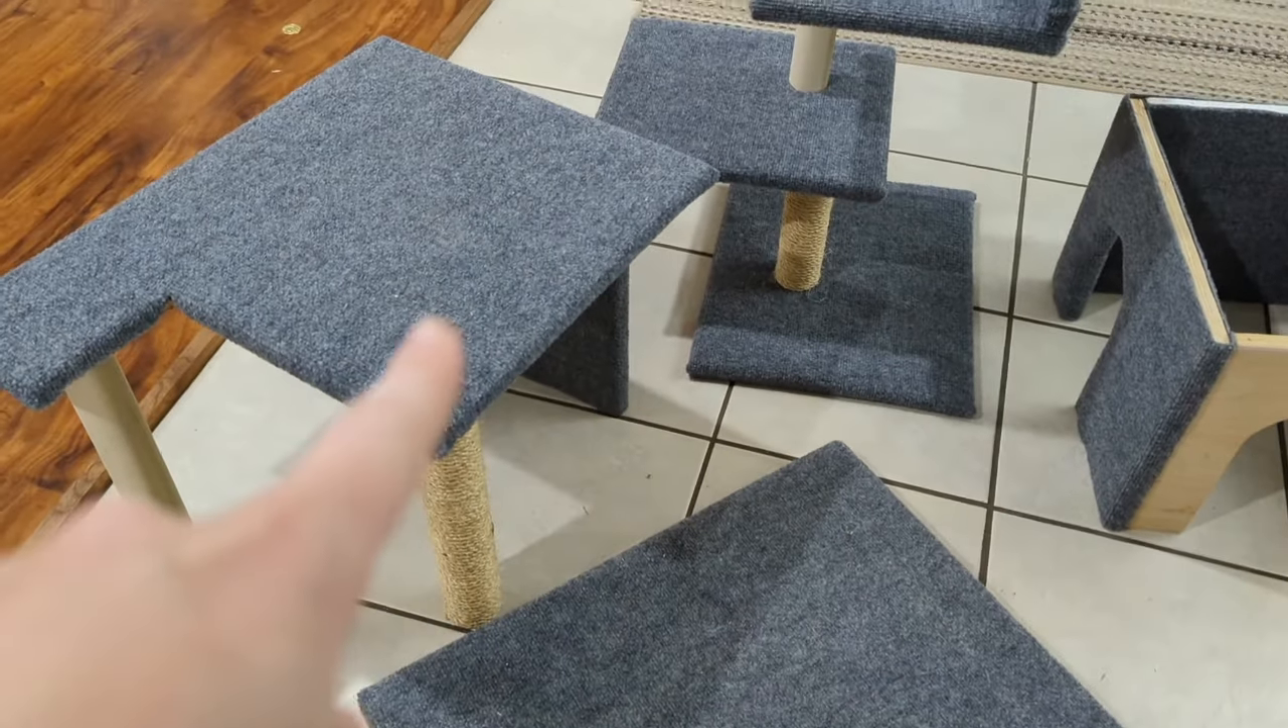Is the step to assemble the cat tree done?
No.